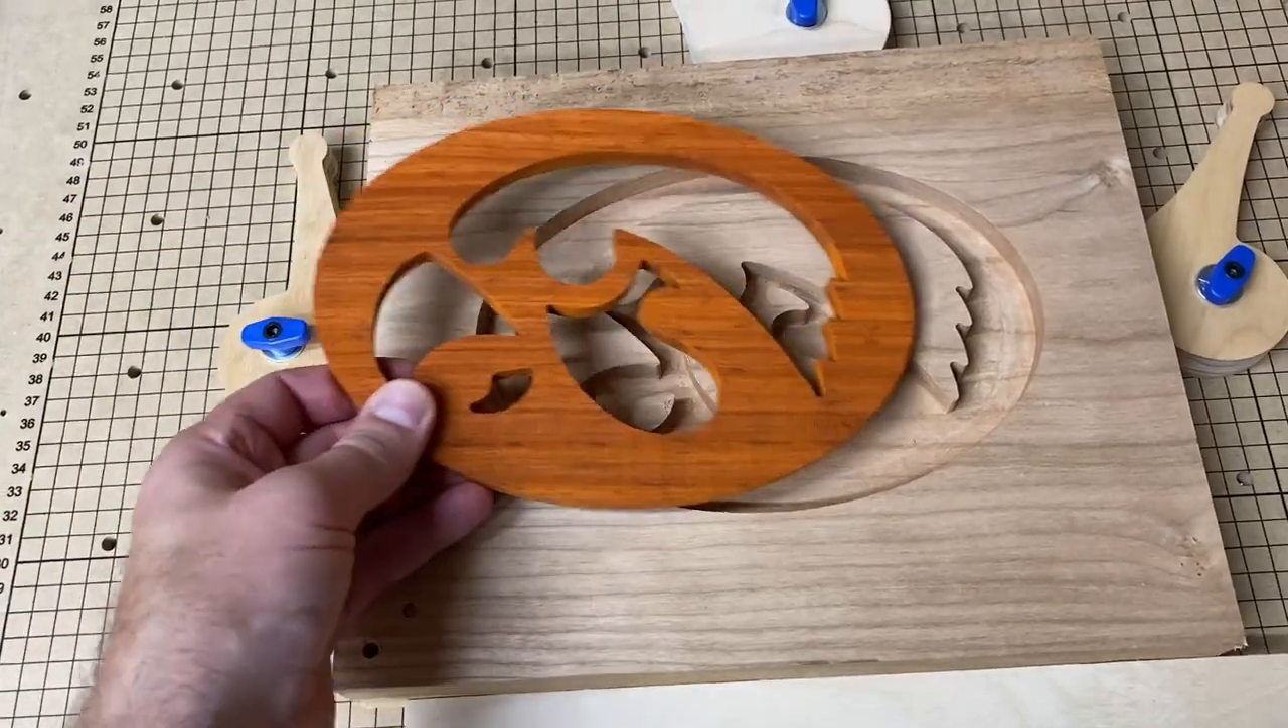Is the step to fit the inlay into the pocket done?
No.